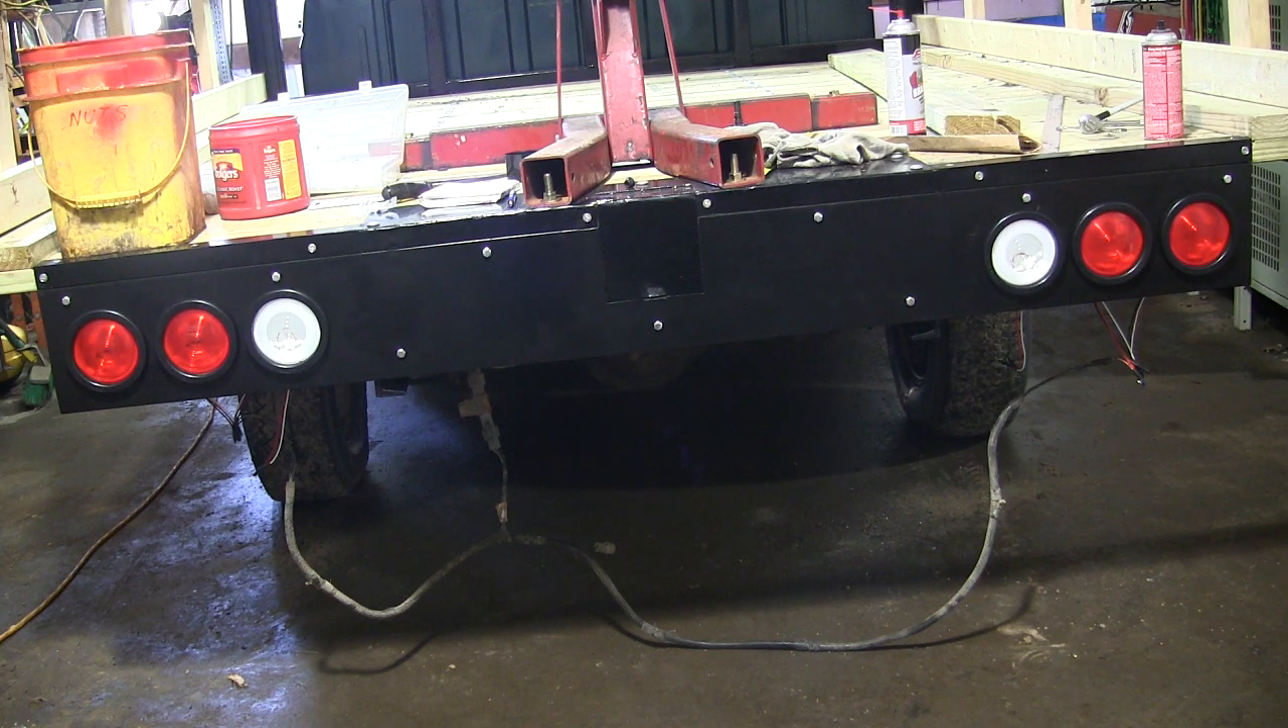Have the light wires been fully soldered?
No.